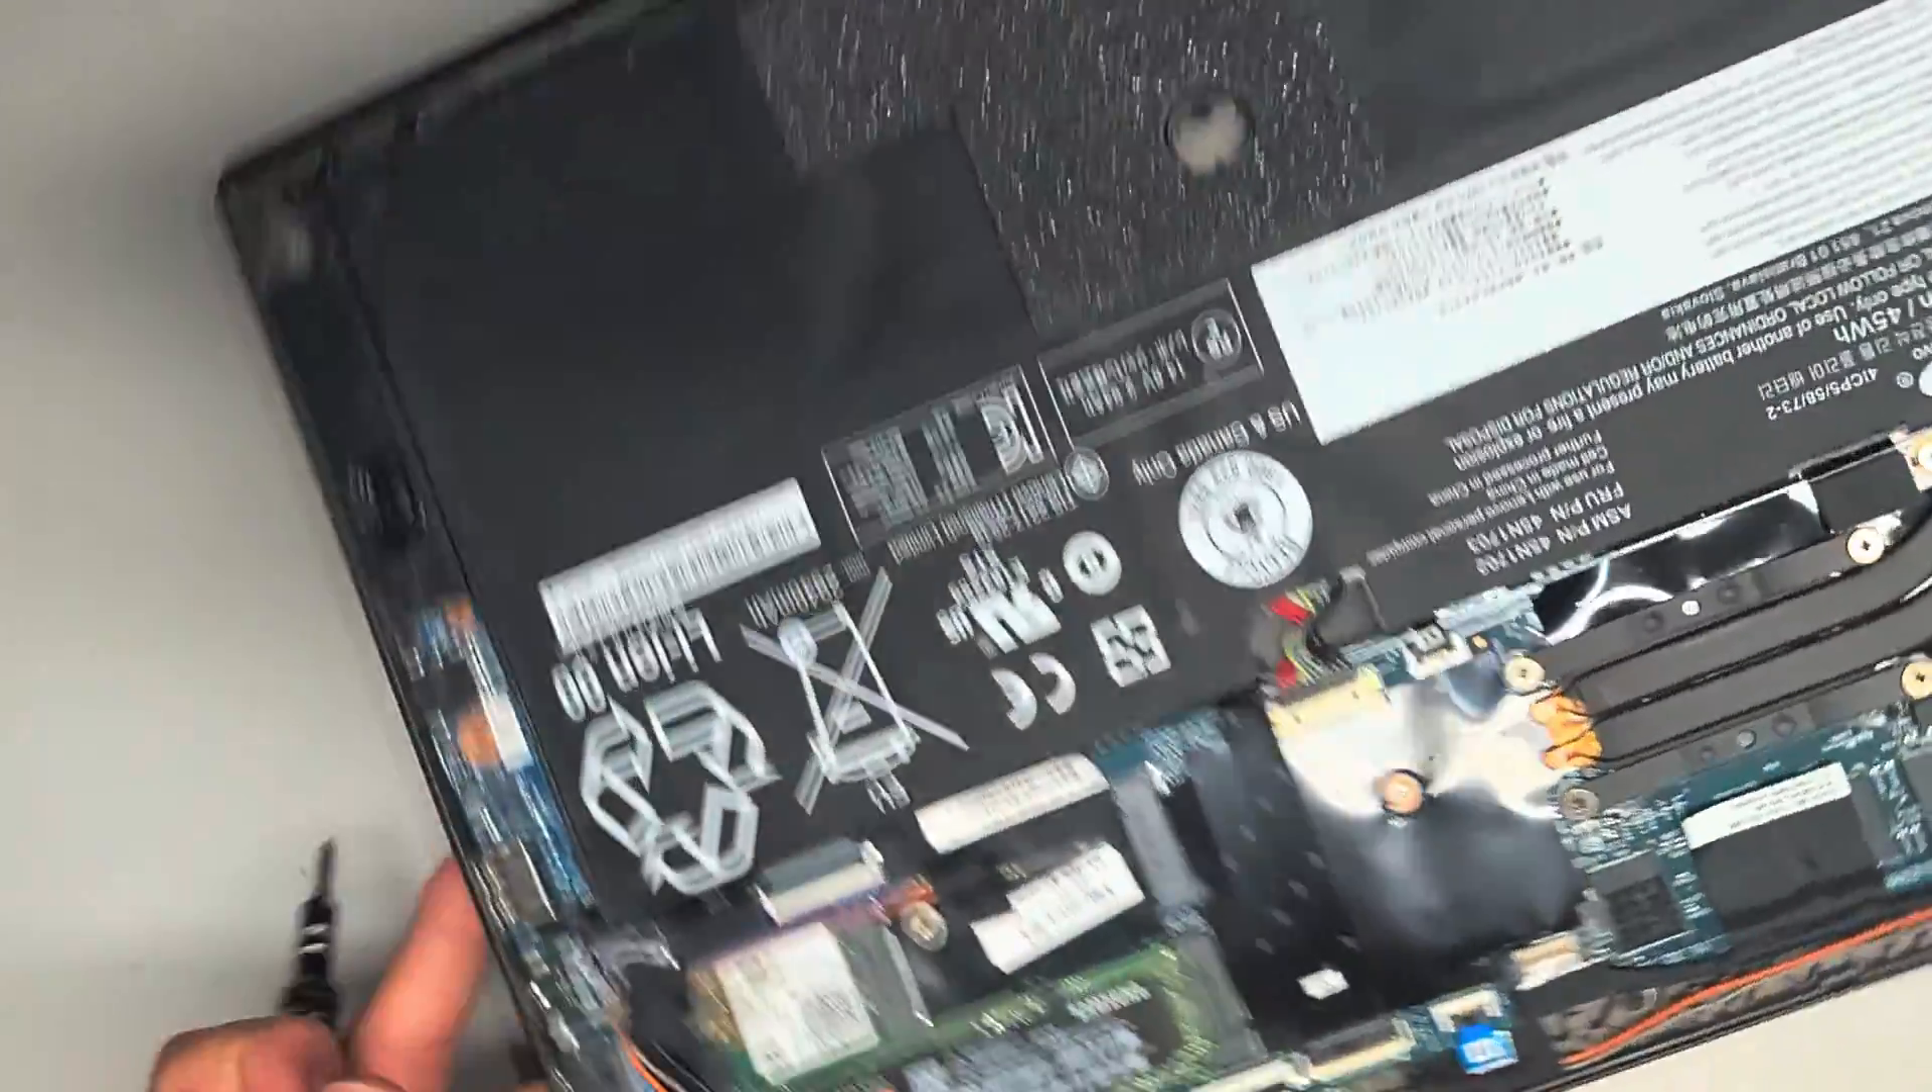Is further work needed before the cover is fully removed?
No.